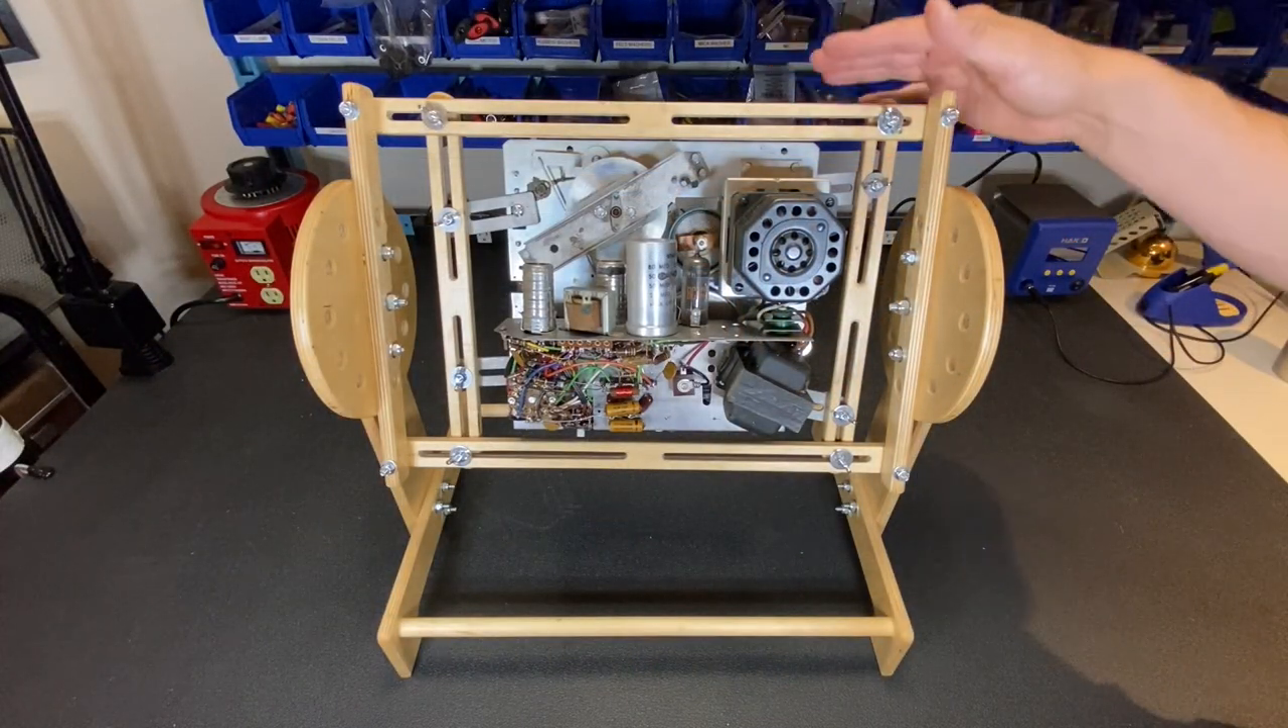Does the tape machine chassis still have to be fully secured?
No.